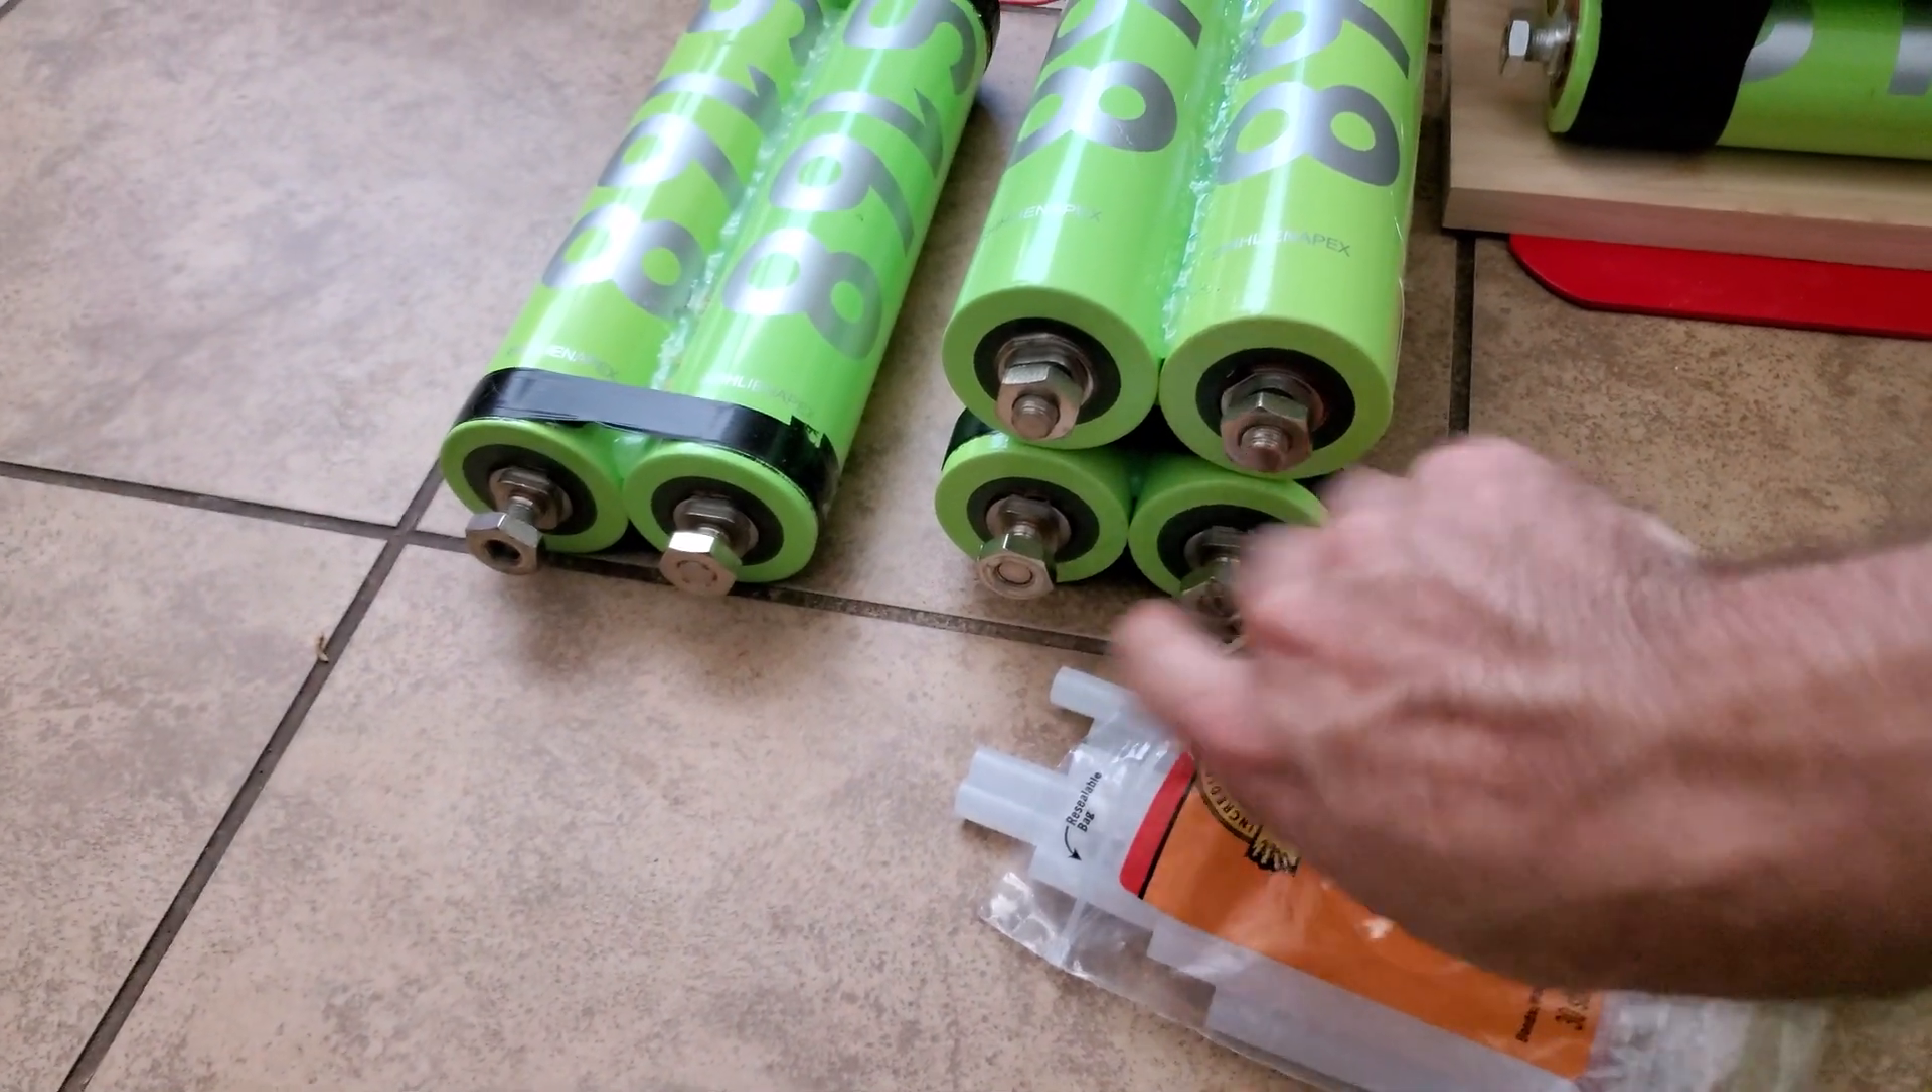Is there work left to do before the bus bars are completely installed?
Yes.